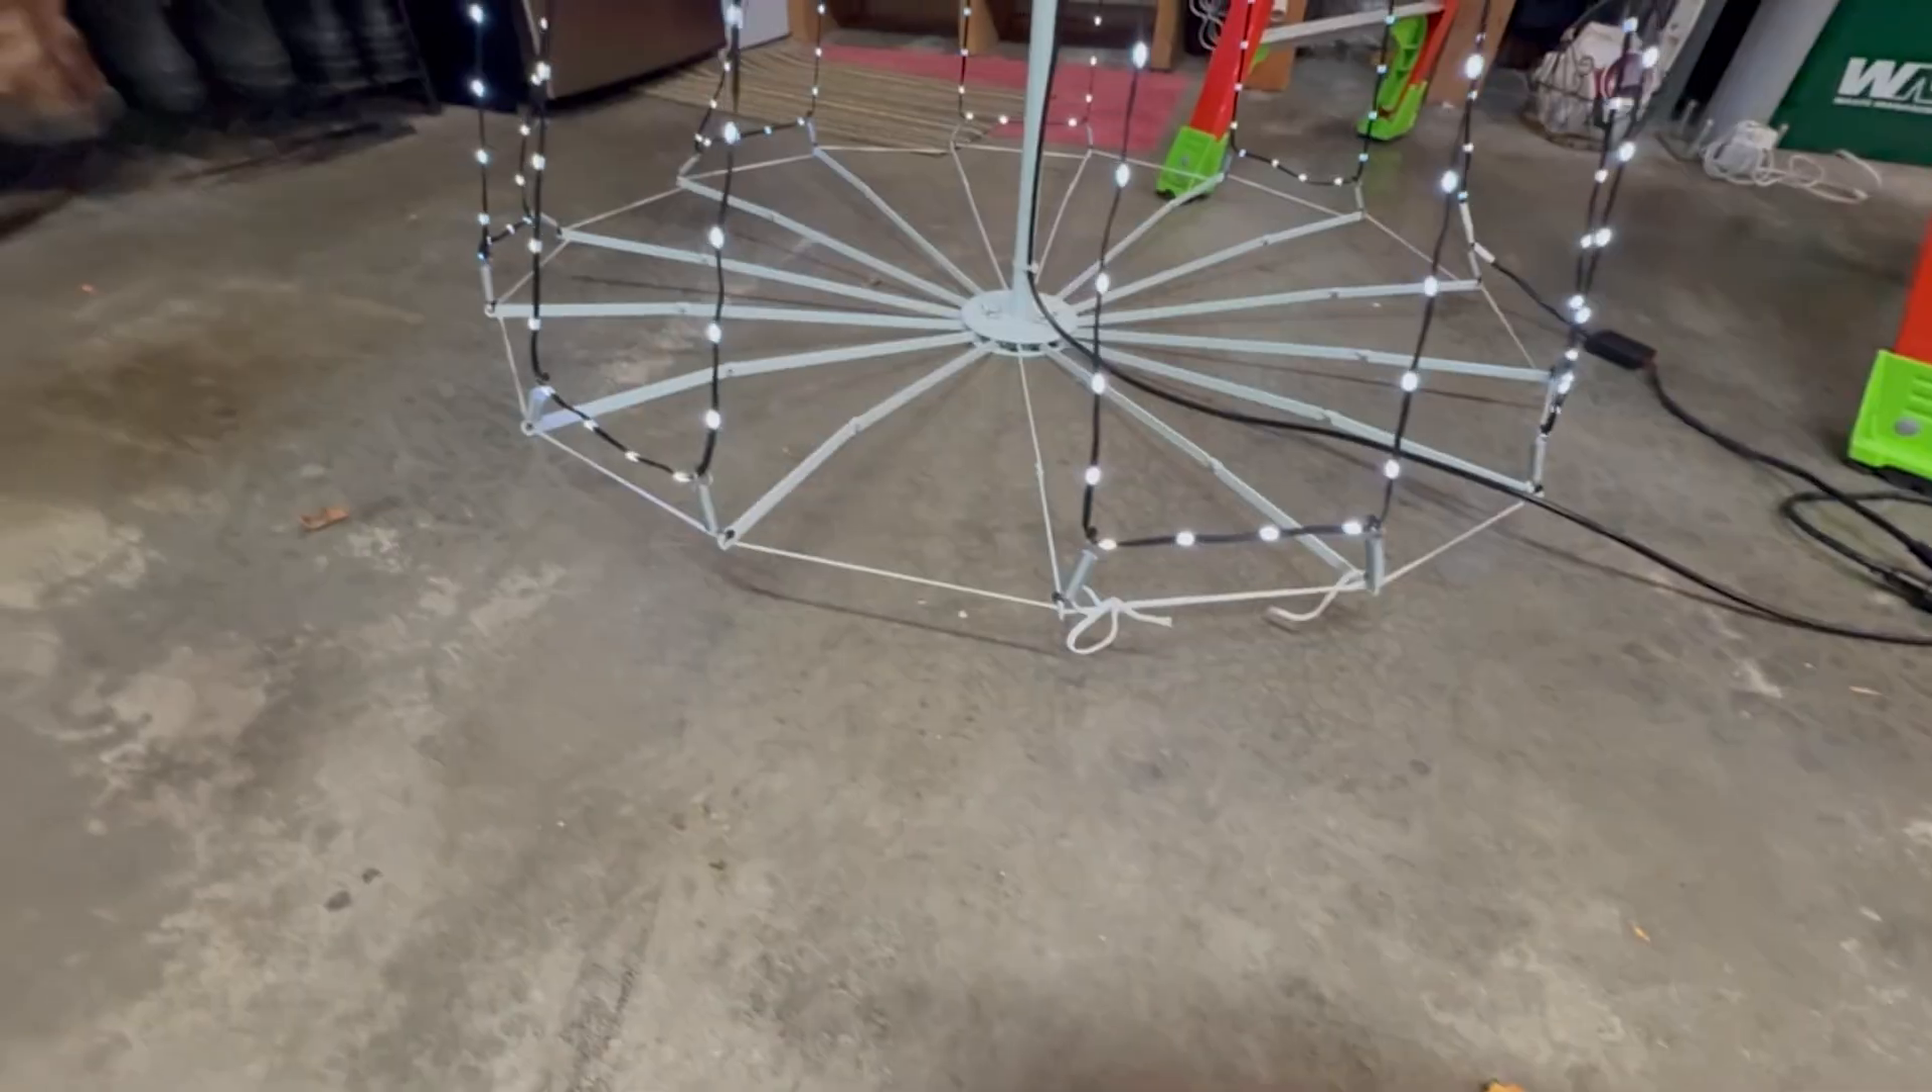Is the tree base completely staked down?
No.